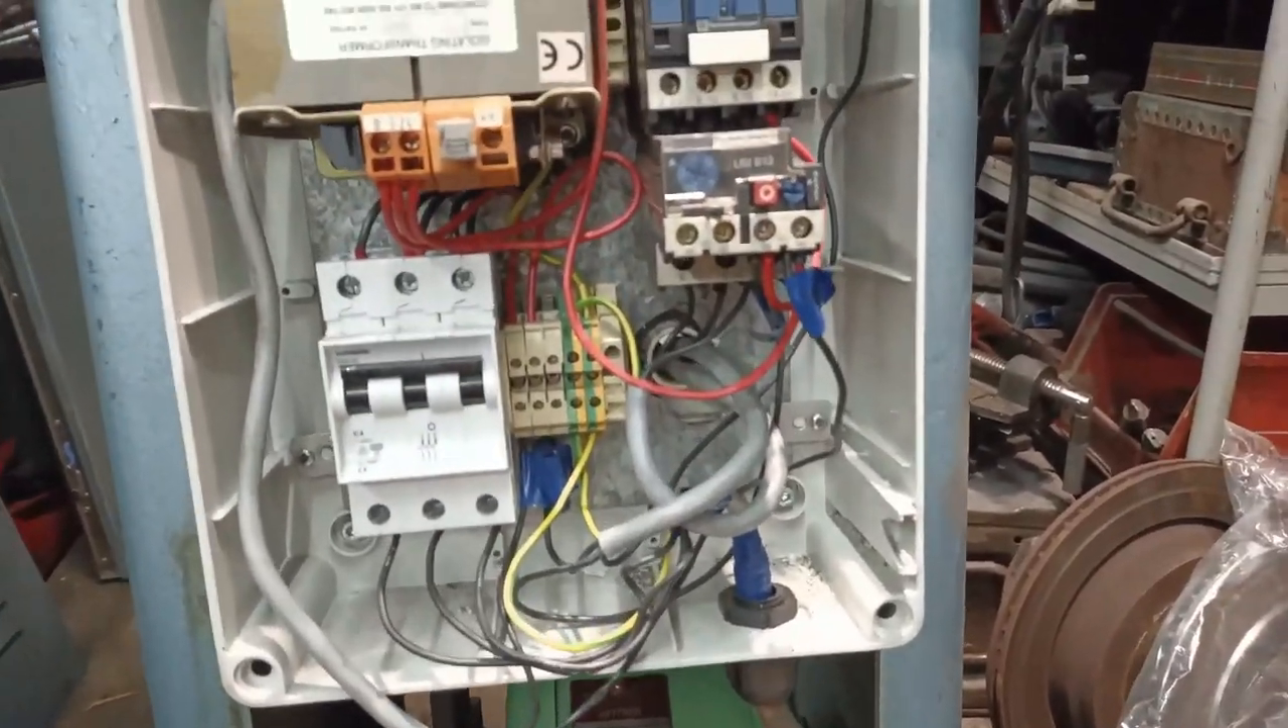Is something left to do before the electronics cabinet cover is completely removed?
No.